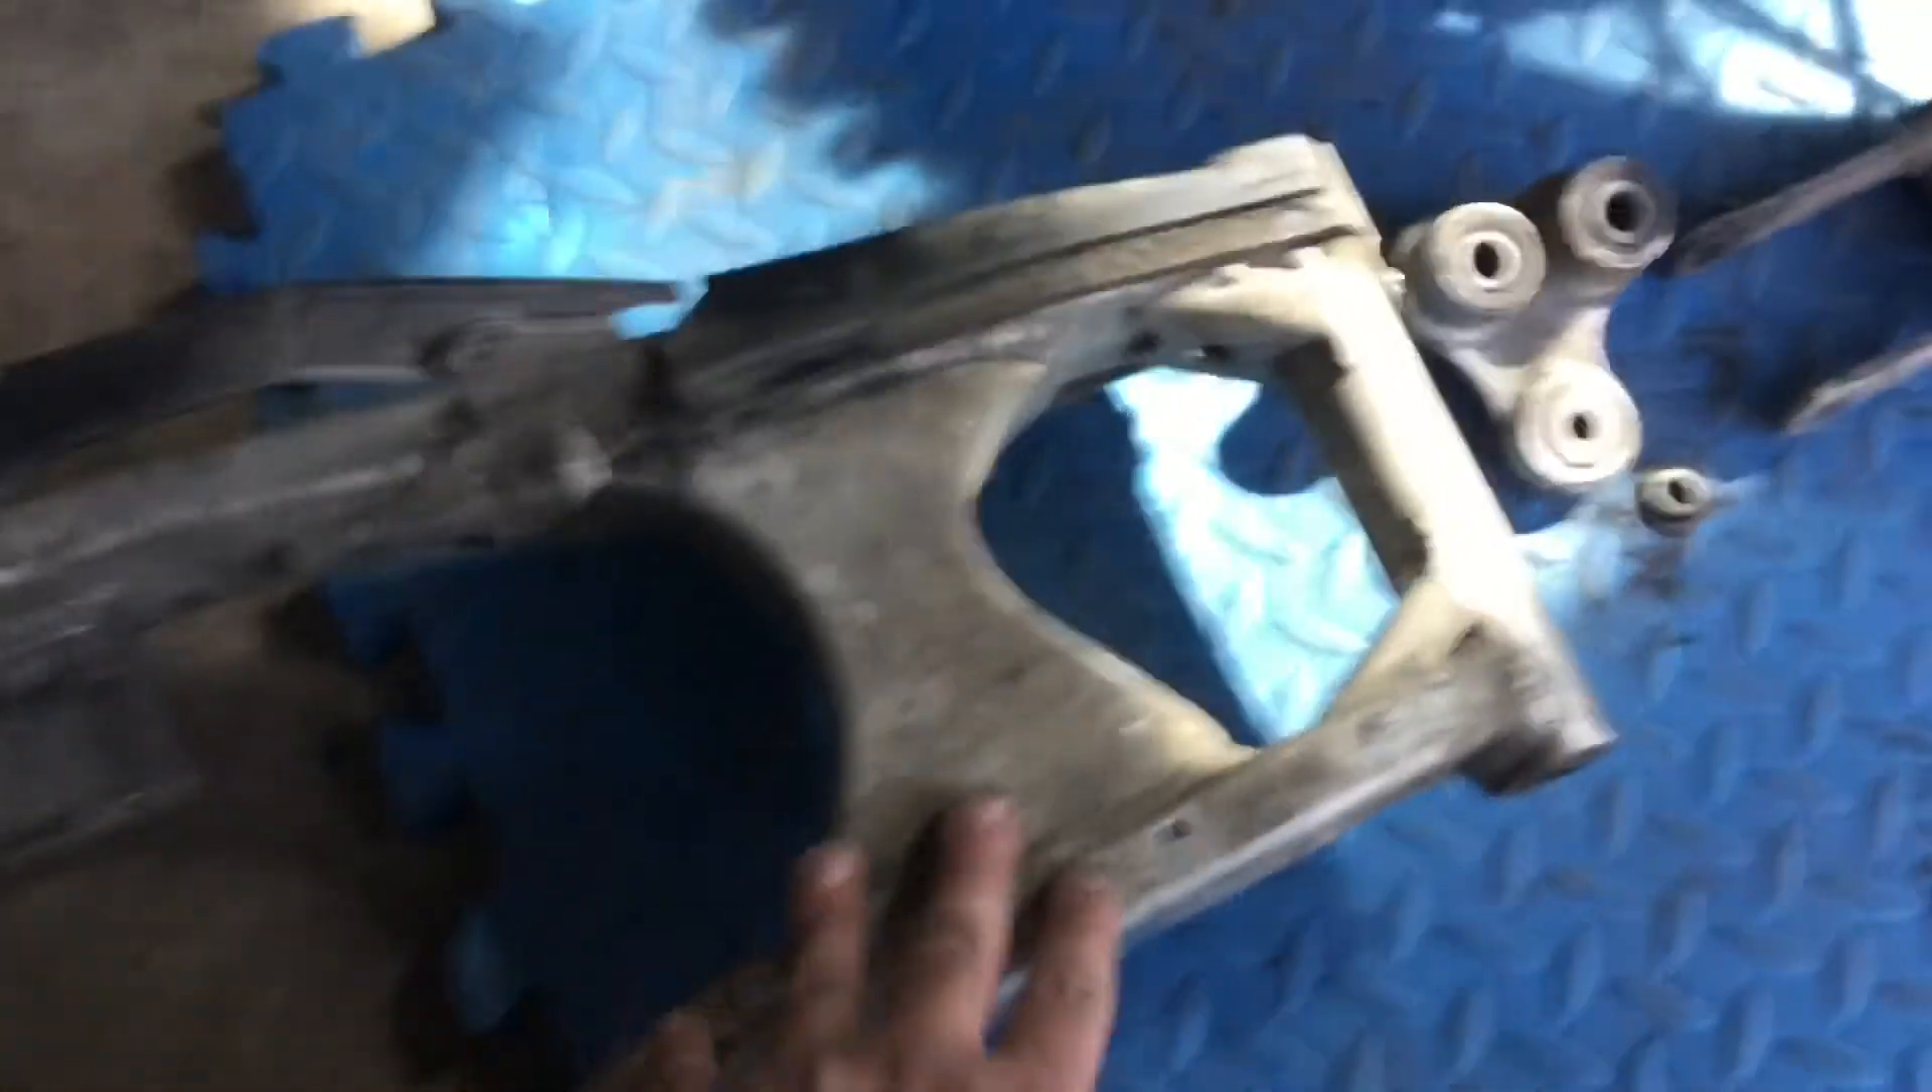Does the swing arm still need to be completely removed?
No.